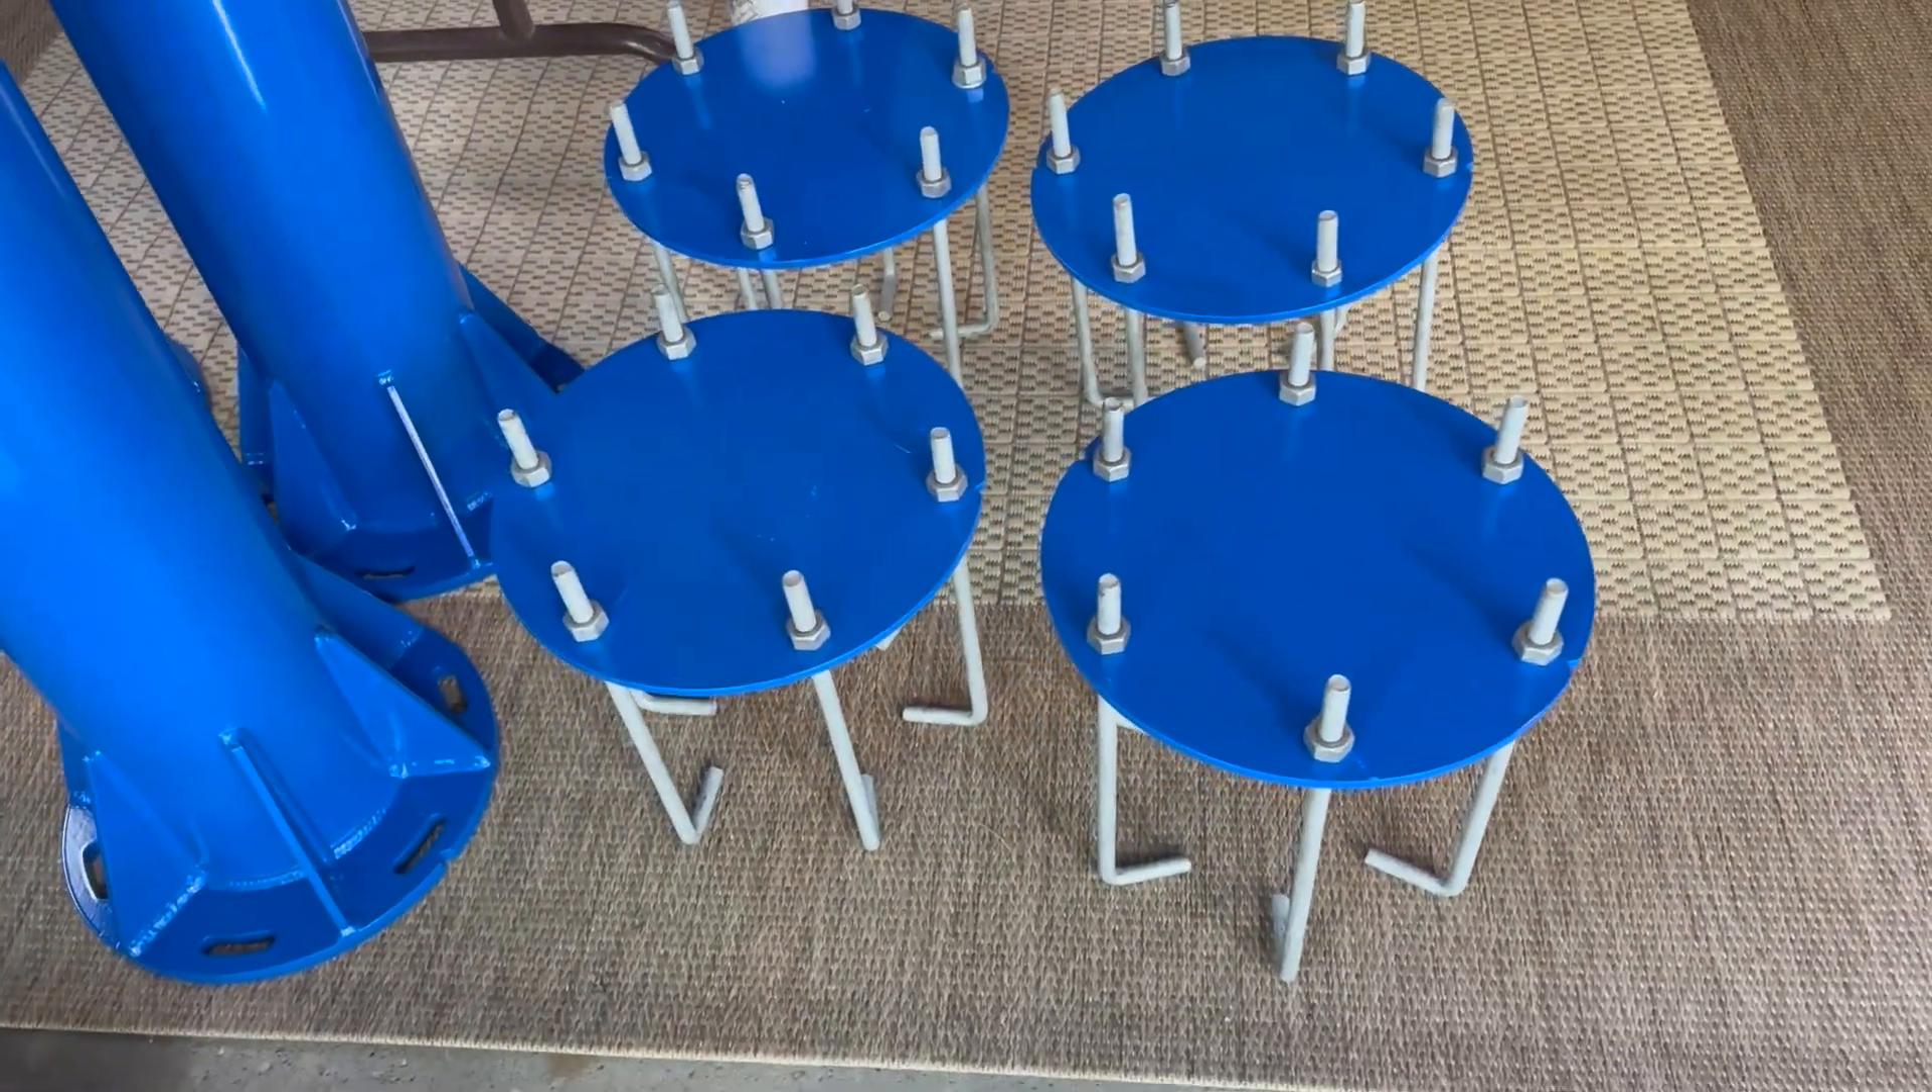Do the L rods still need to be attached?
No.